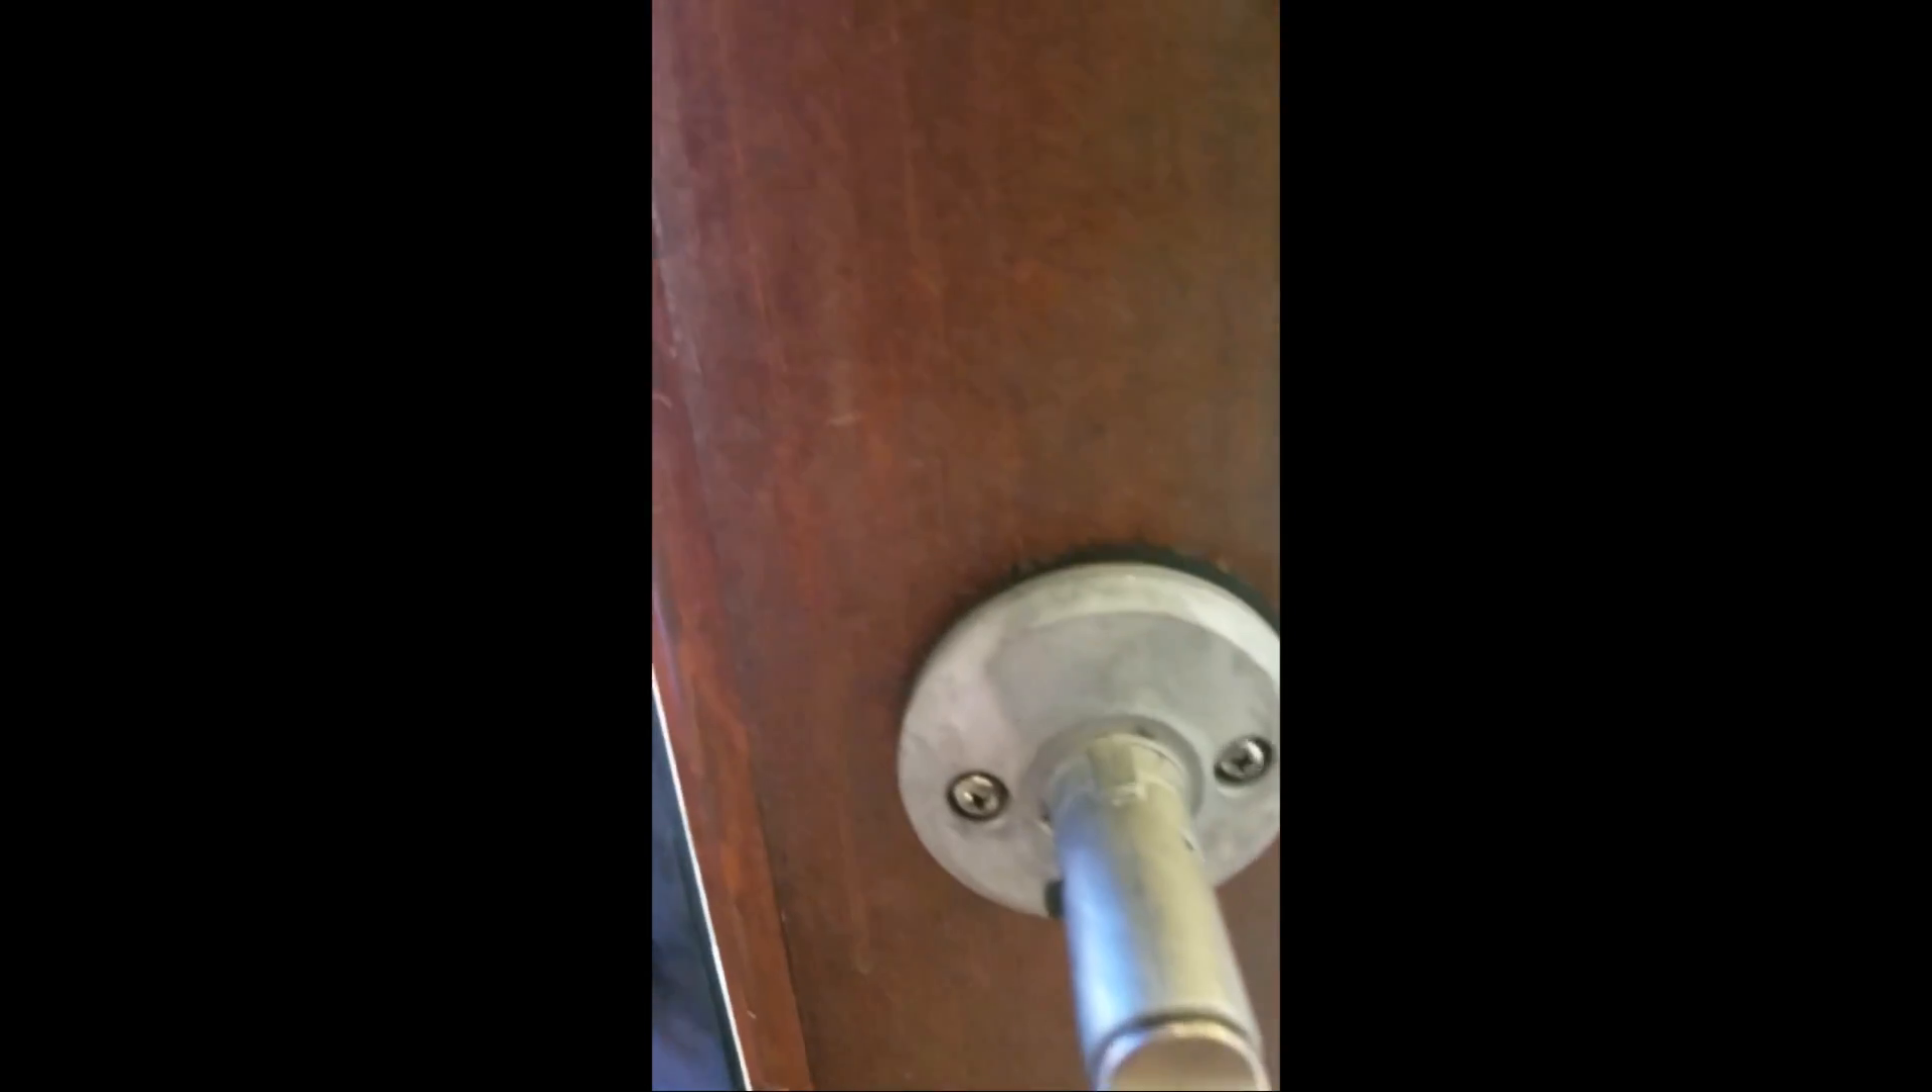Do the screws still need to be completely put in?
No.